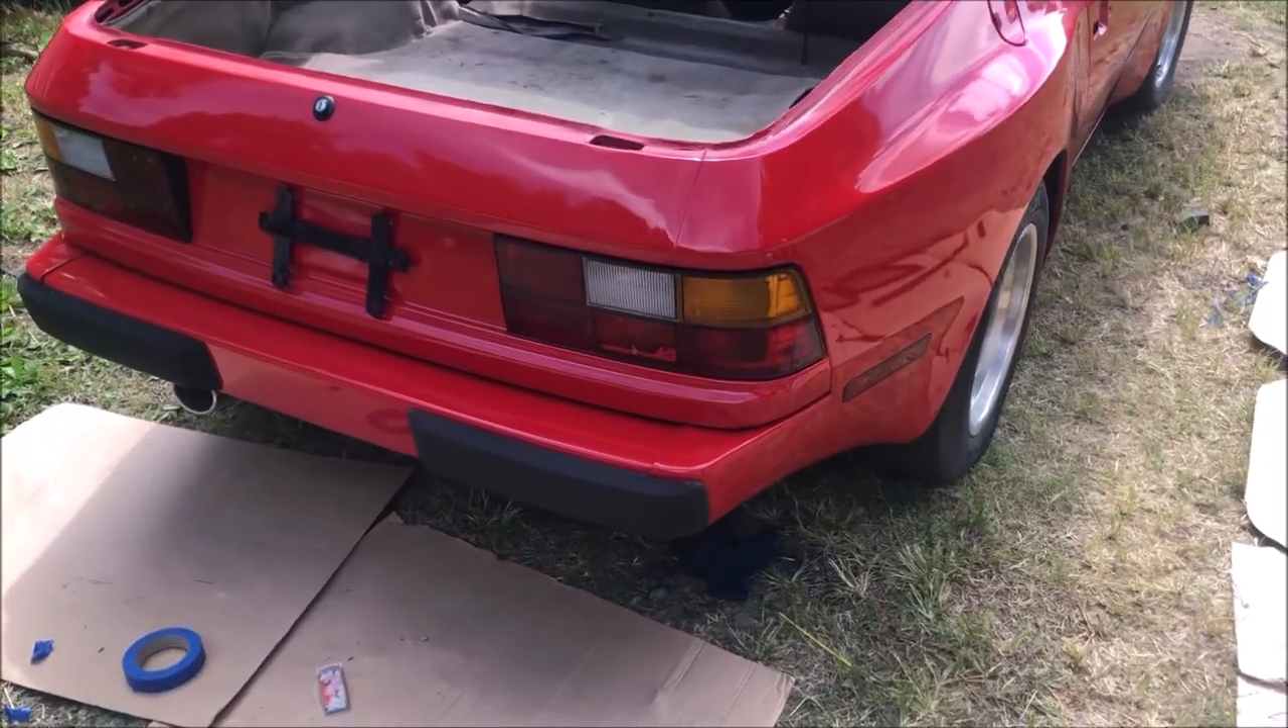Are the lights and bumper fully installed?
Yes.